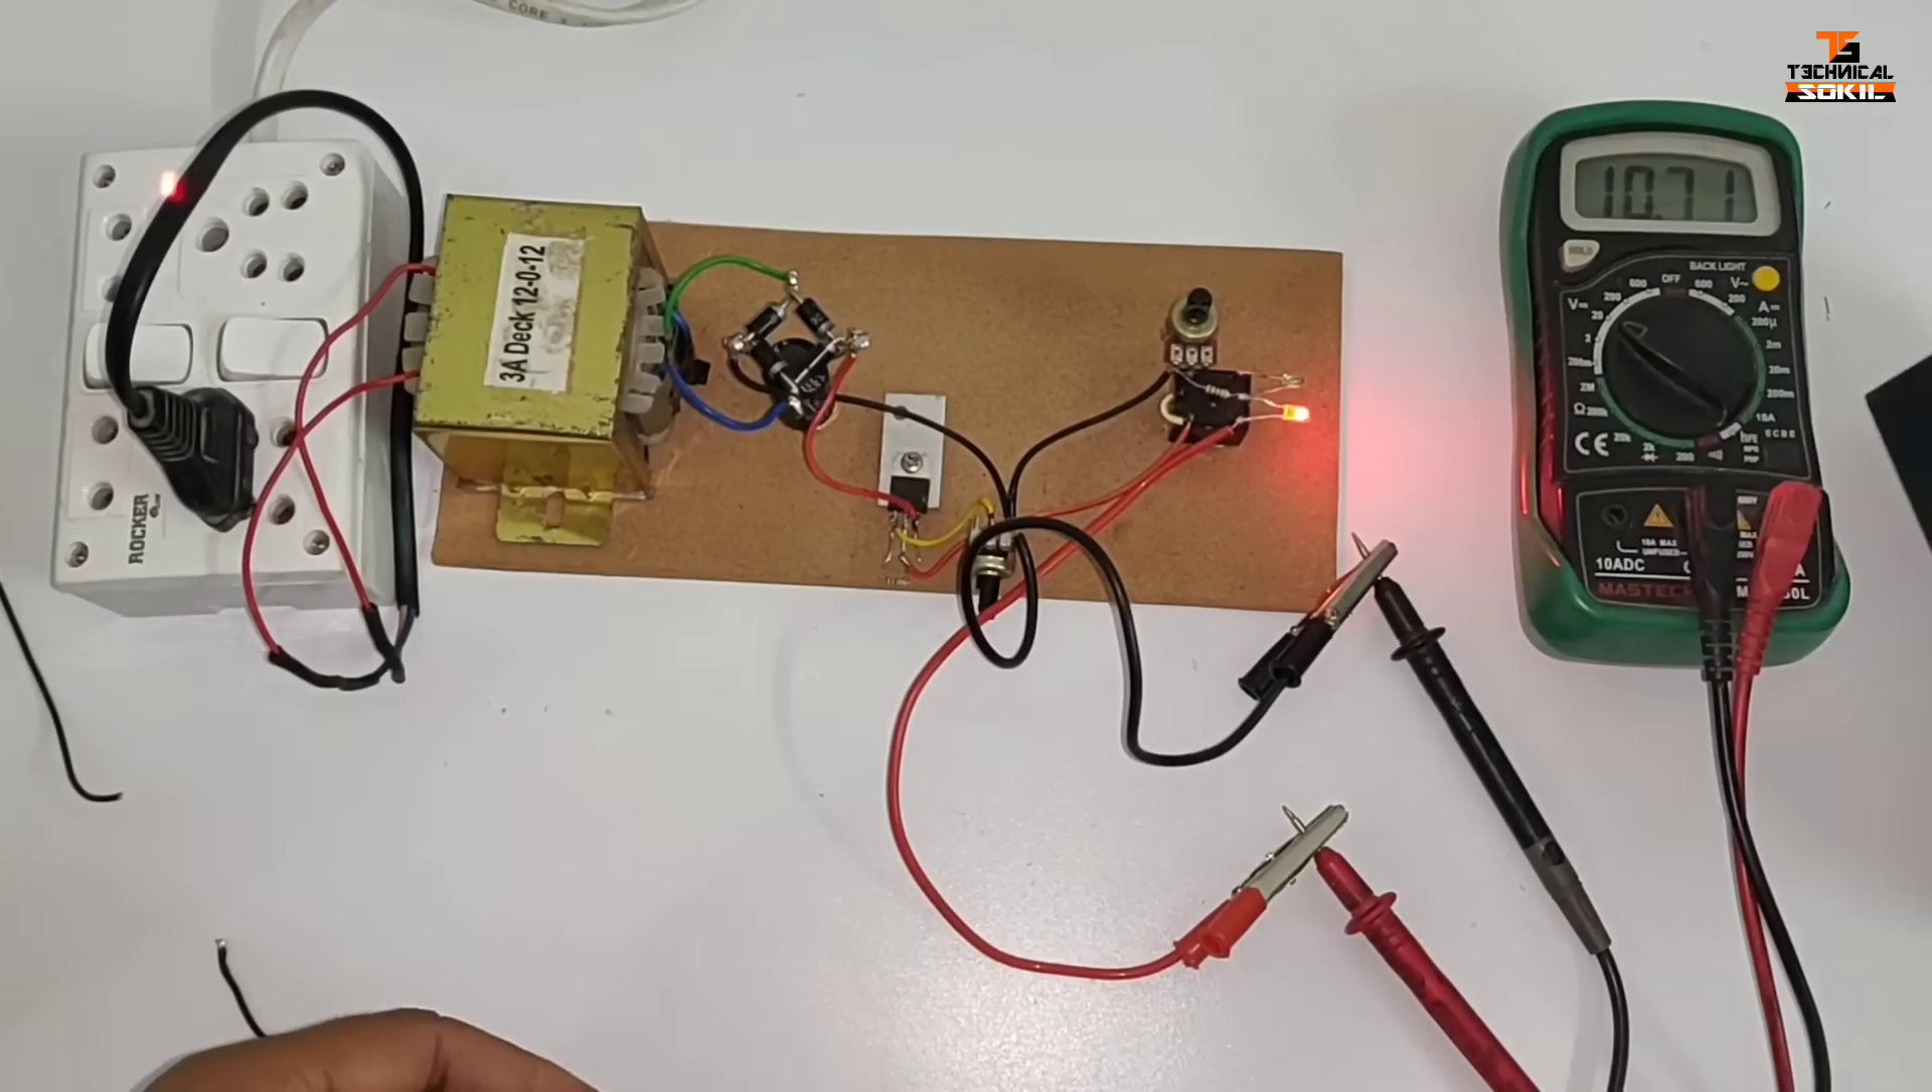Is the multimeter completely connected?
Yes.